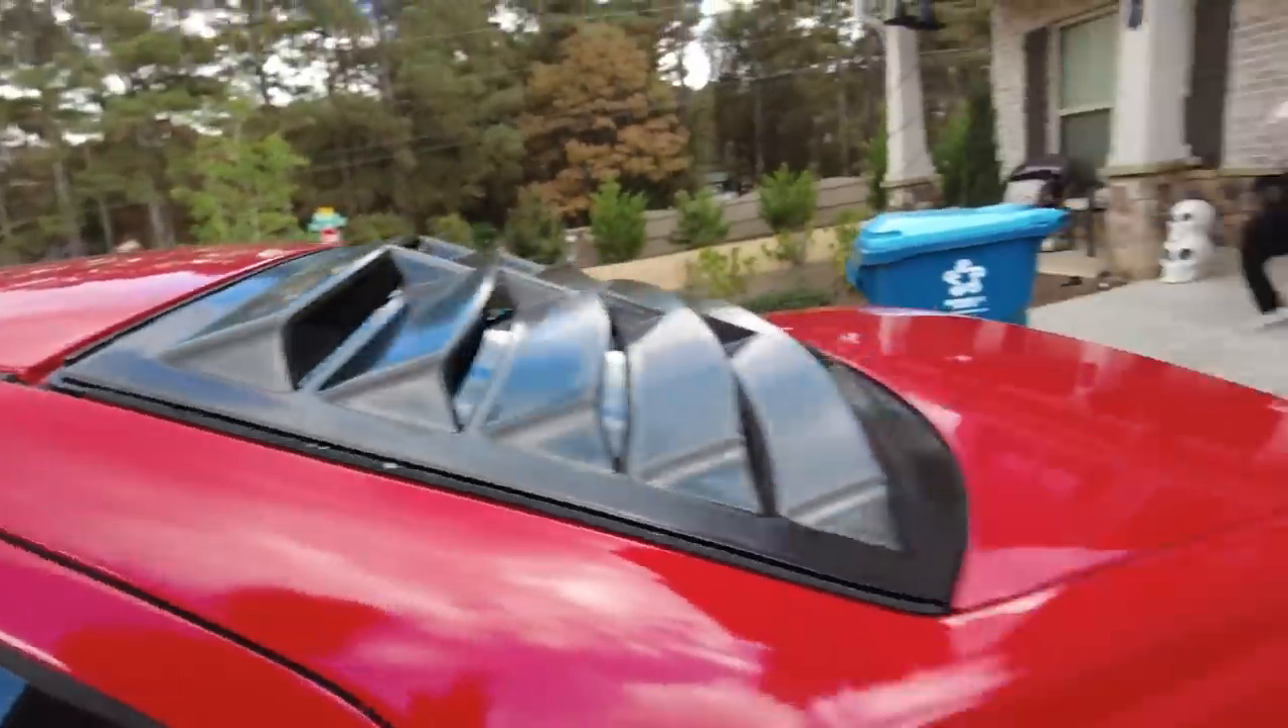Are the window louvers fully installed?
Yes.